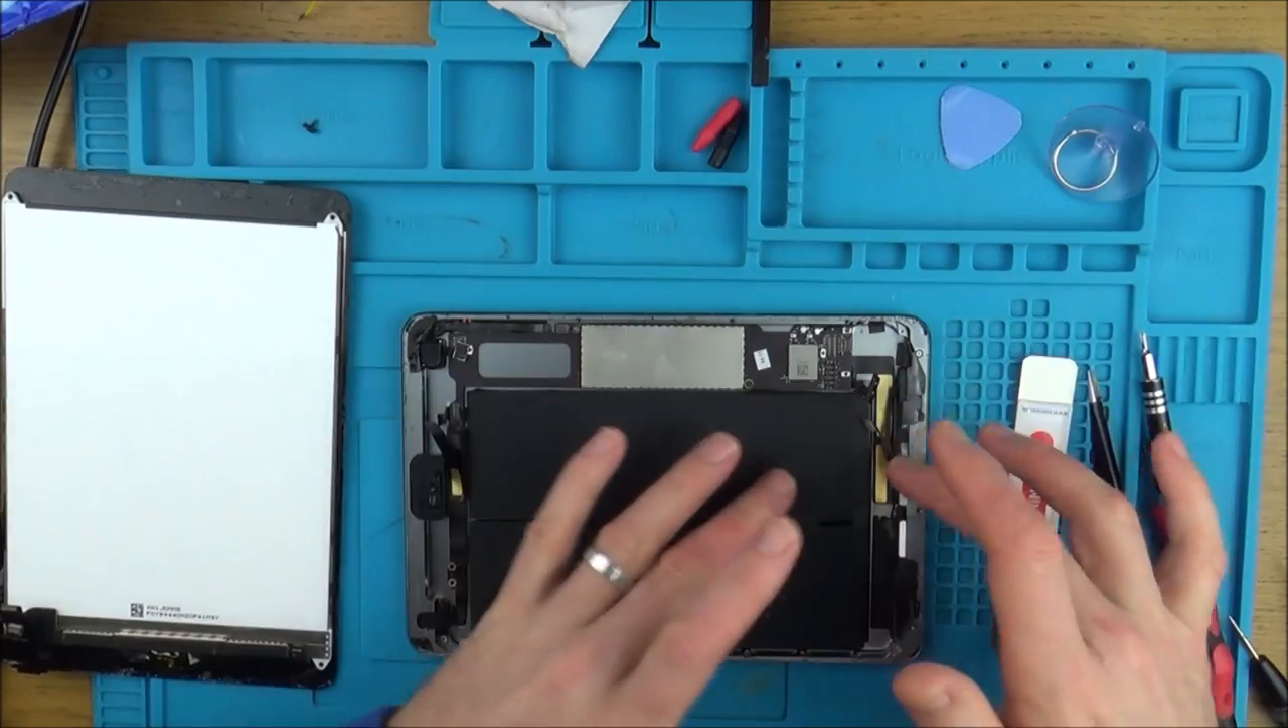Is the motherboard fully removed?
No.